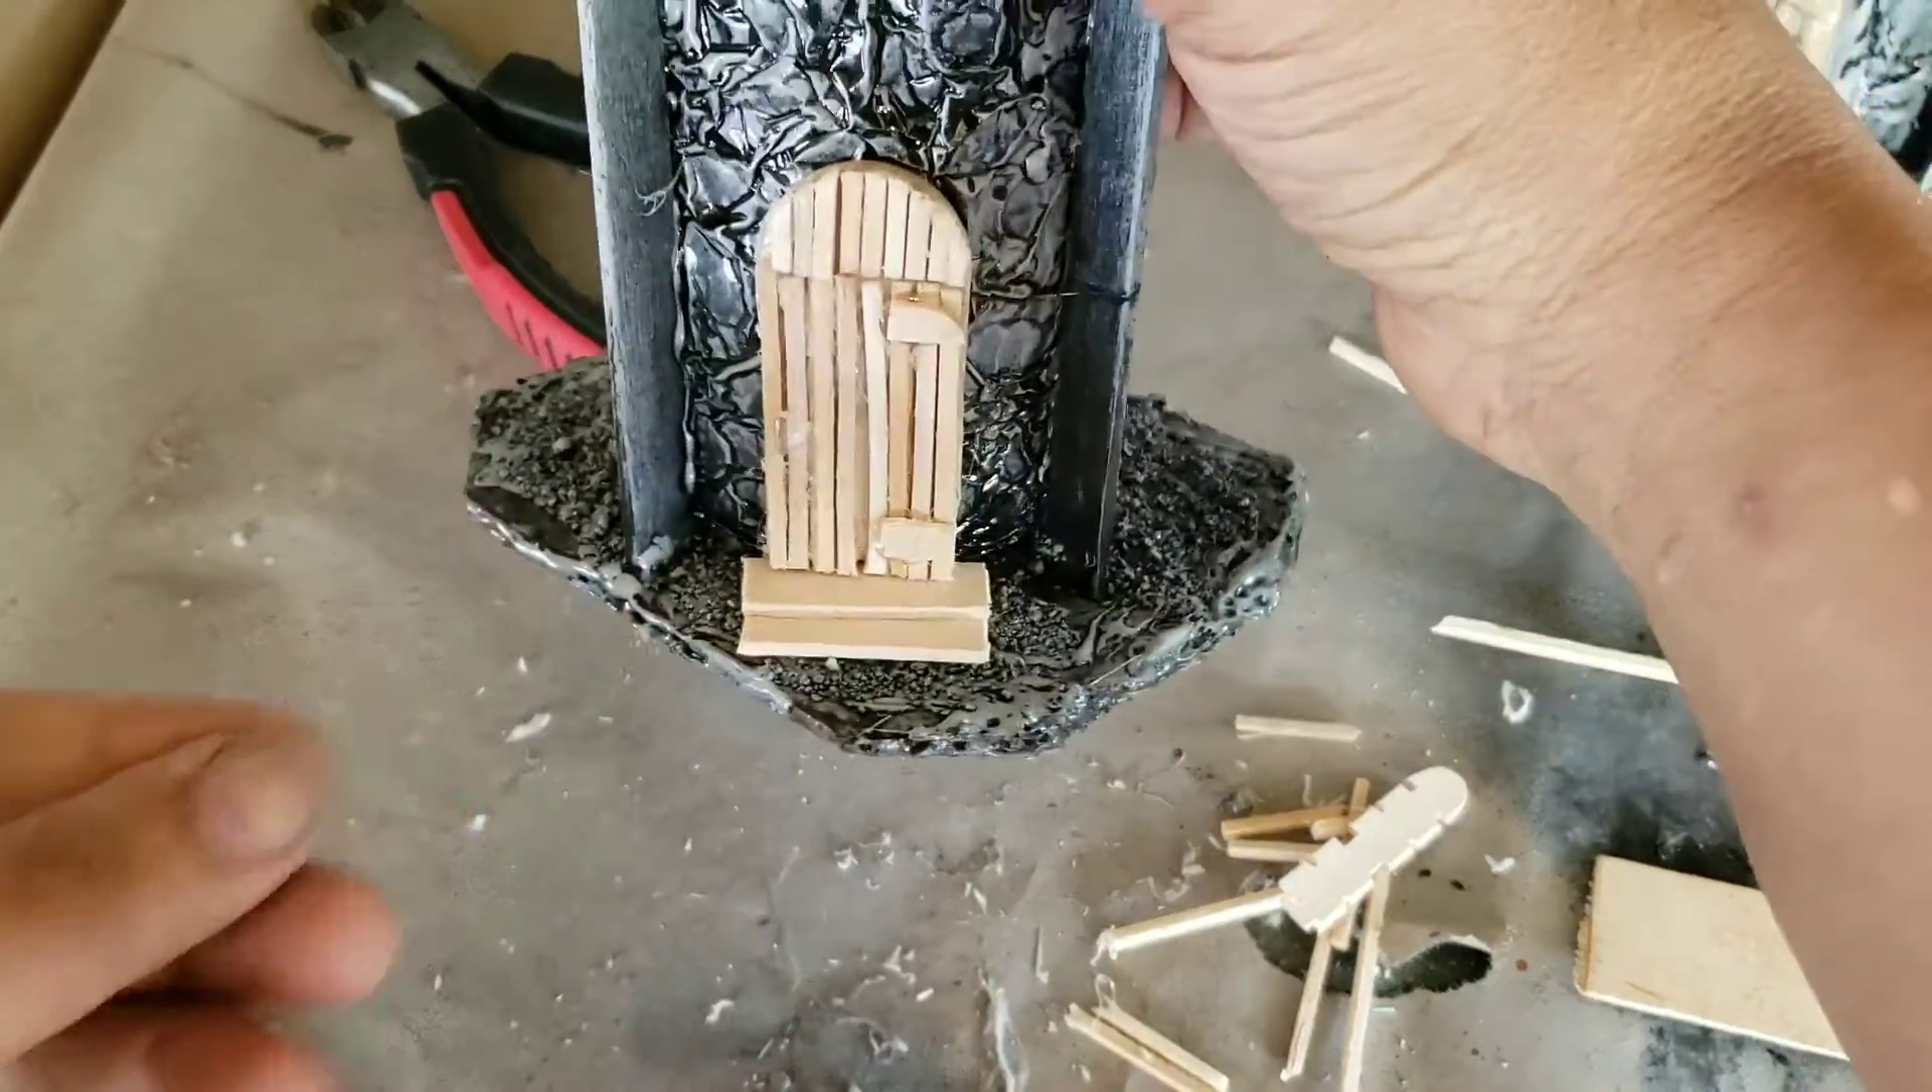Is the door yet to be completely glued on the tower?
No.